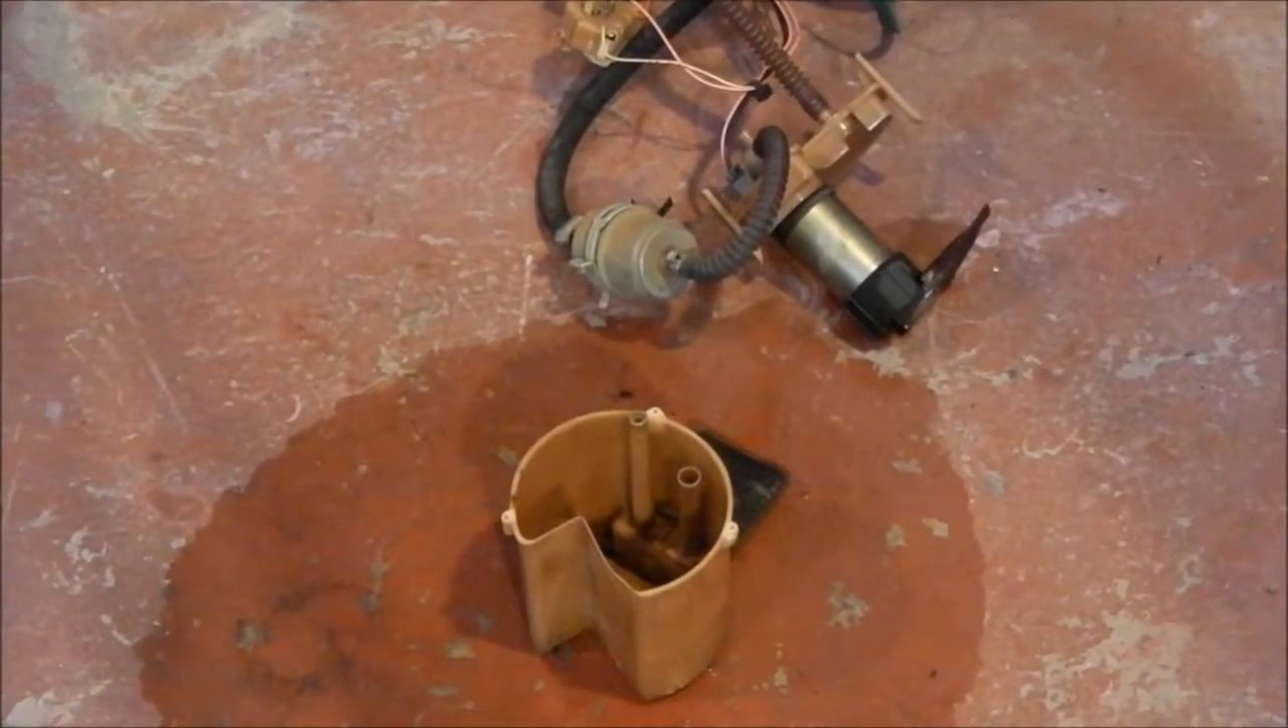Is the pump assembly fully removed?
Yes.